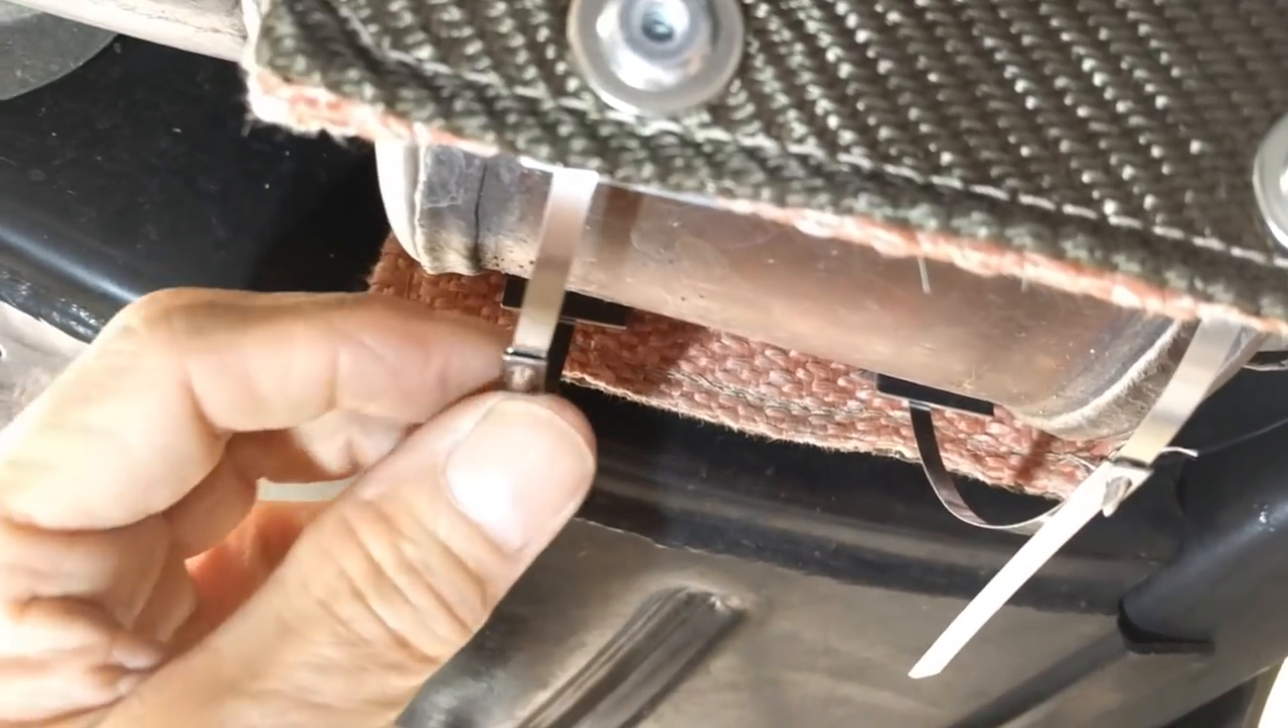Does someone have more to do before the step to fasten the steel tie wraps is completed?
Yes.